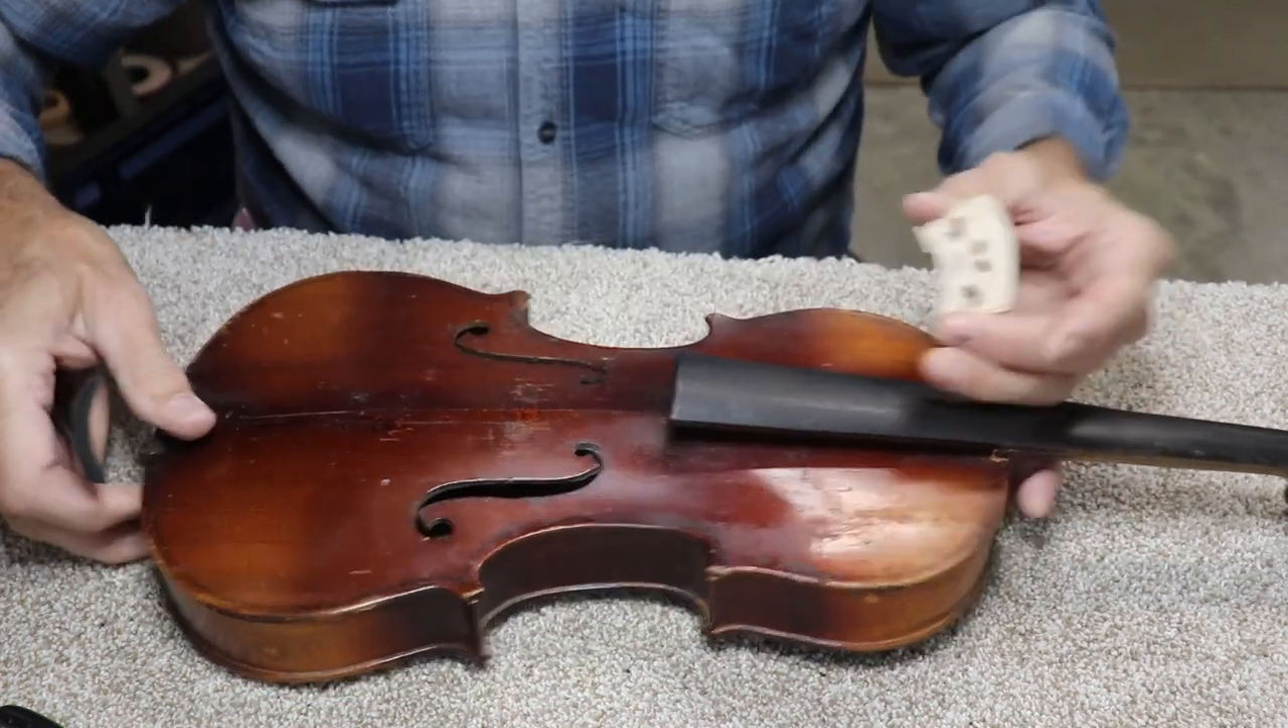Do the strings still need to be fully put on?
Yes.